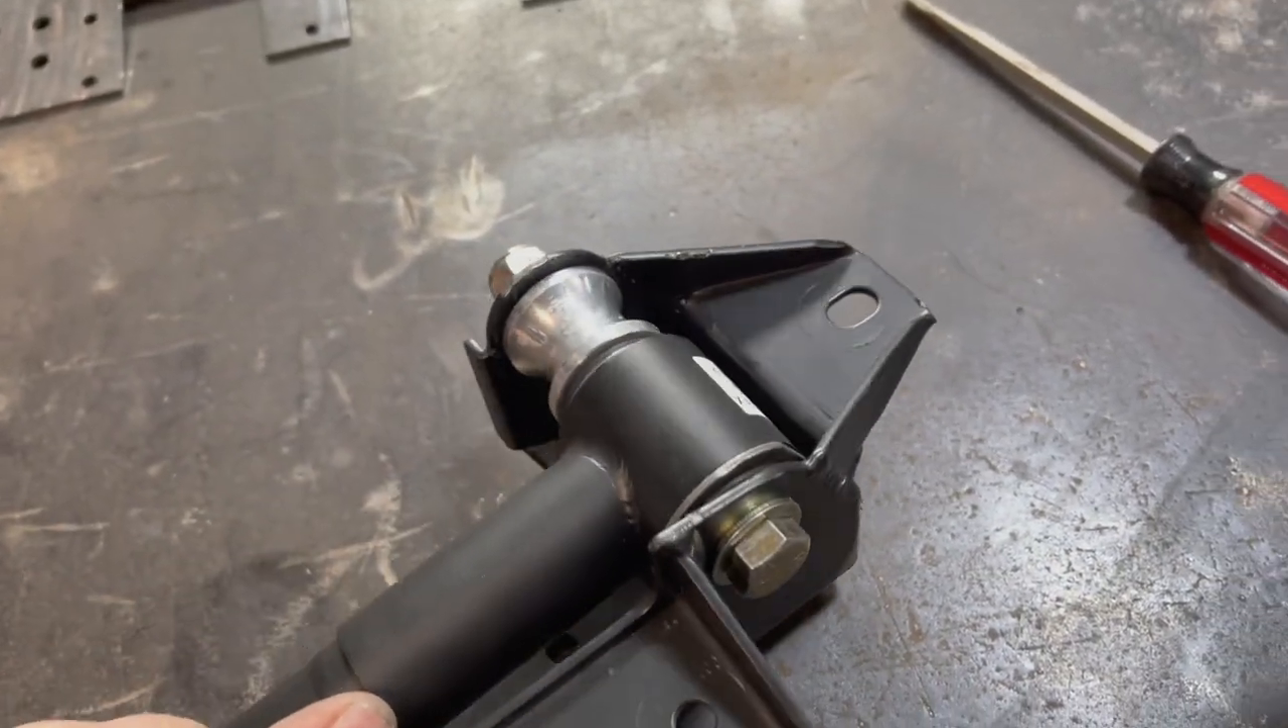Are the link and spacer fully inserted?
Yes.